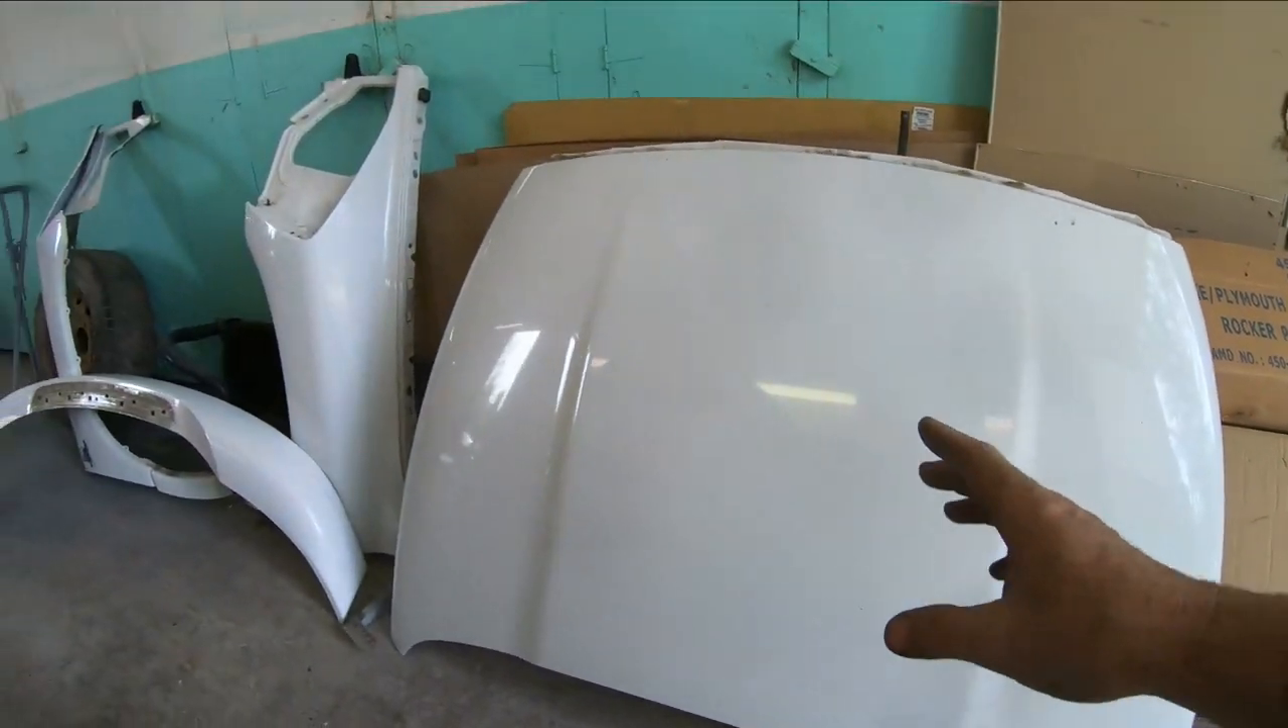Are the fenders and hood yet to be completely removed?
No.